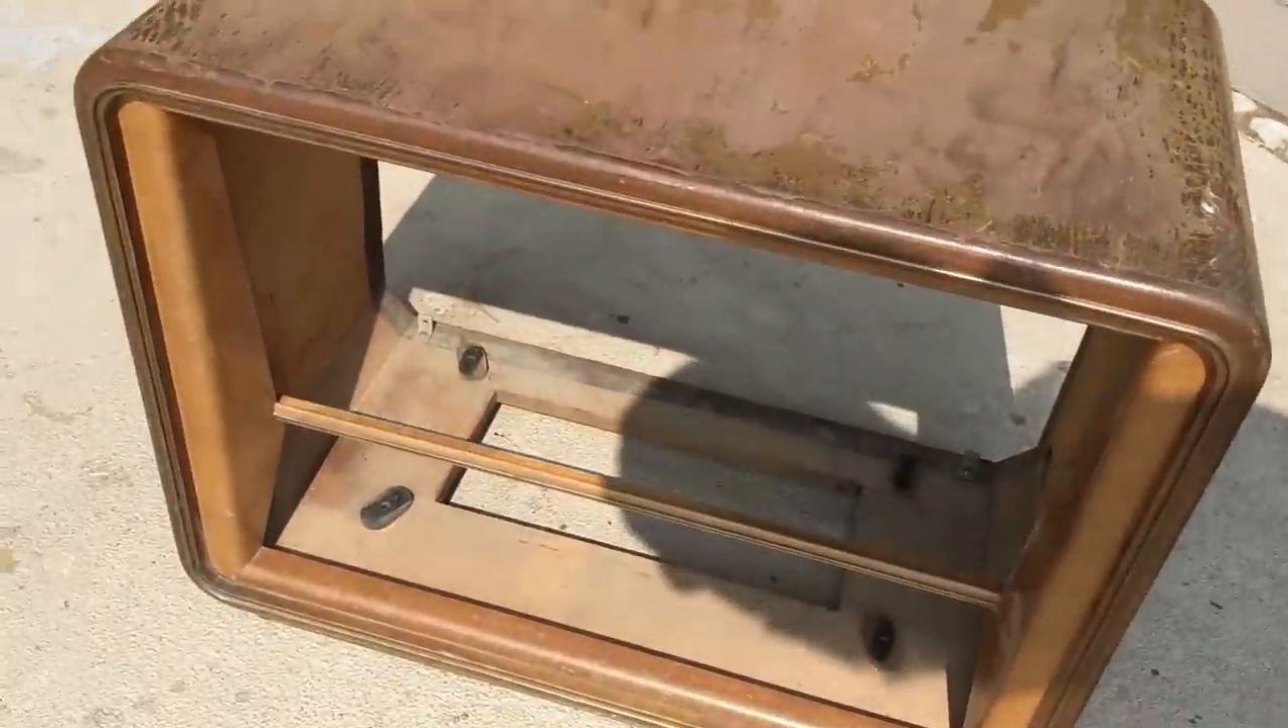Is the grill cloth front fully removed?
Yes.